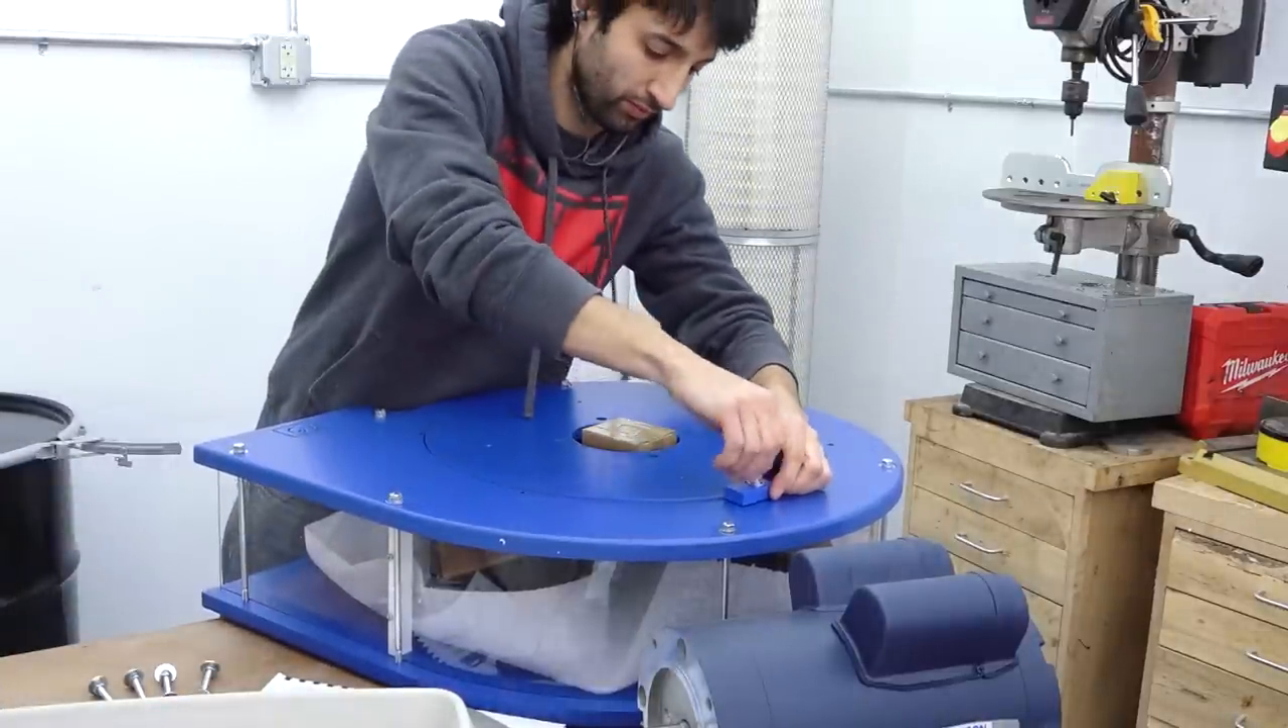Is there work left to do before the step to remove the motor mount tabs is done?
Yes.